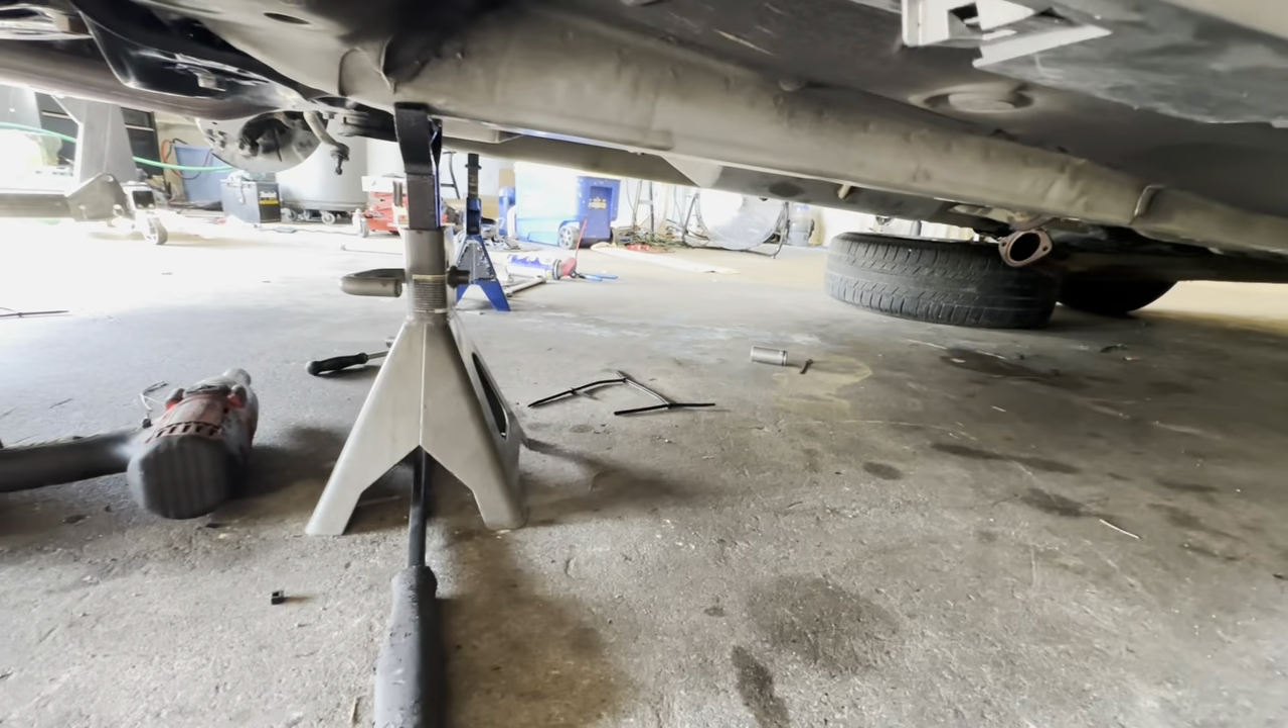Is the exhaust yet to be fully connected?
Yes.